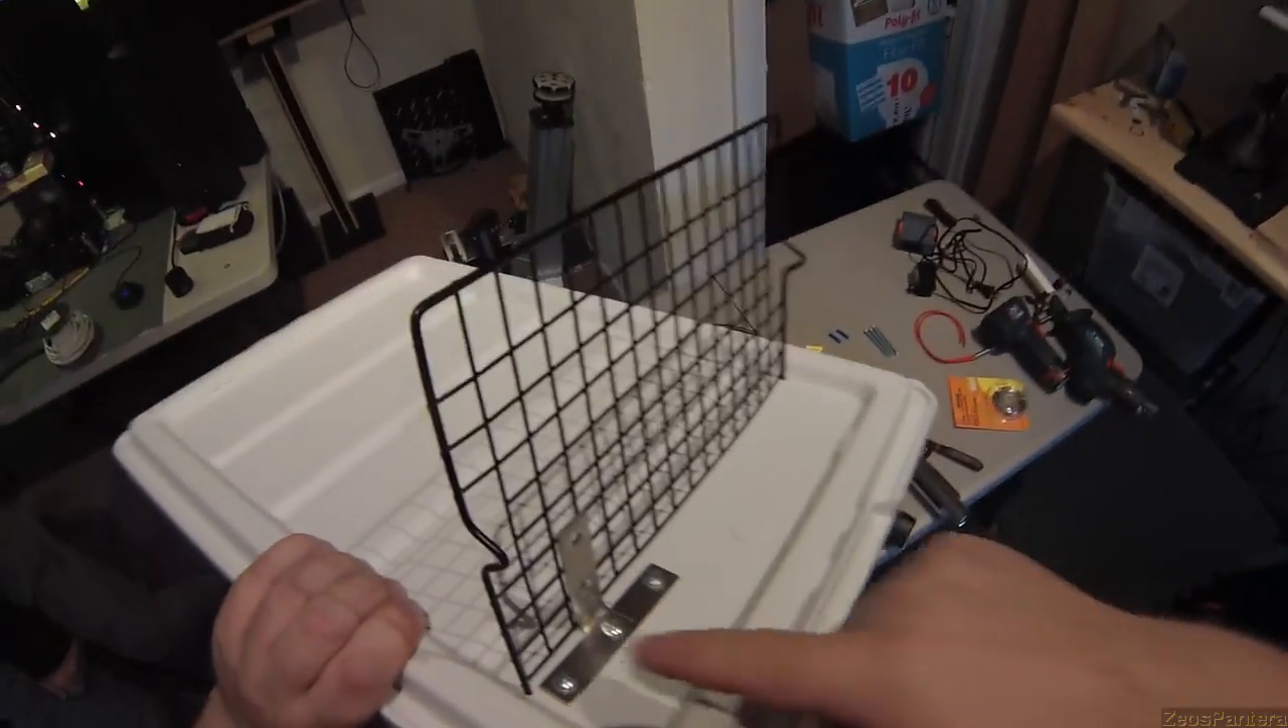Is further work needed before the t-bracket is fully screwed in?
No.